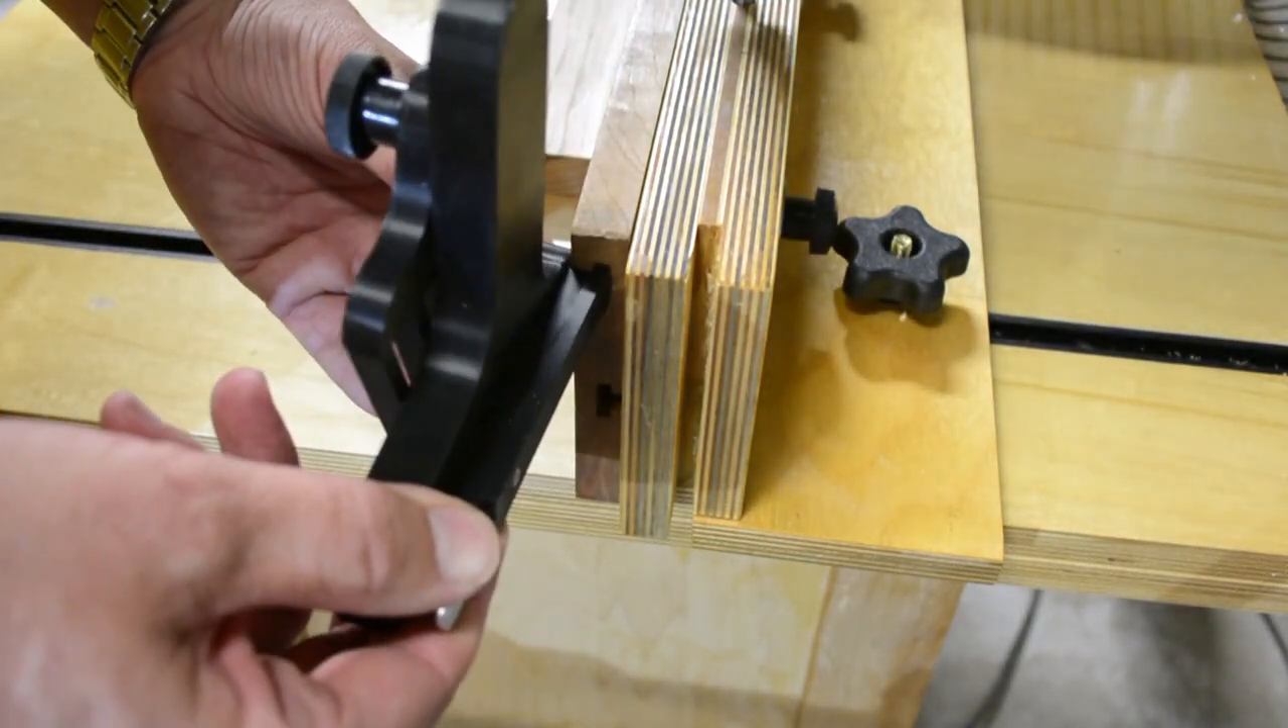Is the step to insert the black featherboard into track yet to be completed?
Yes.